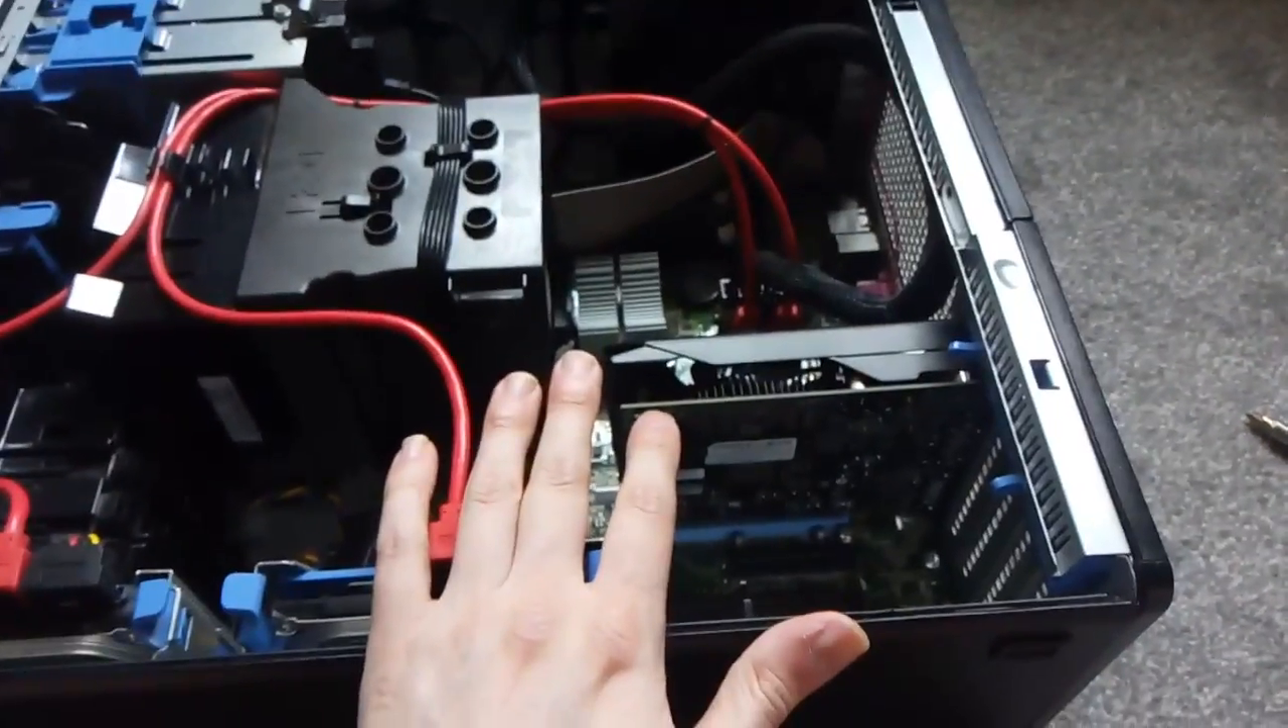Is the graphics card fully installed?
Yes.